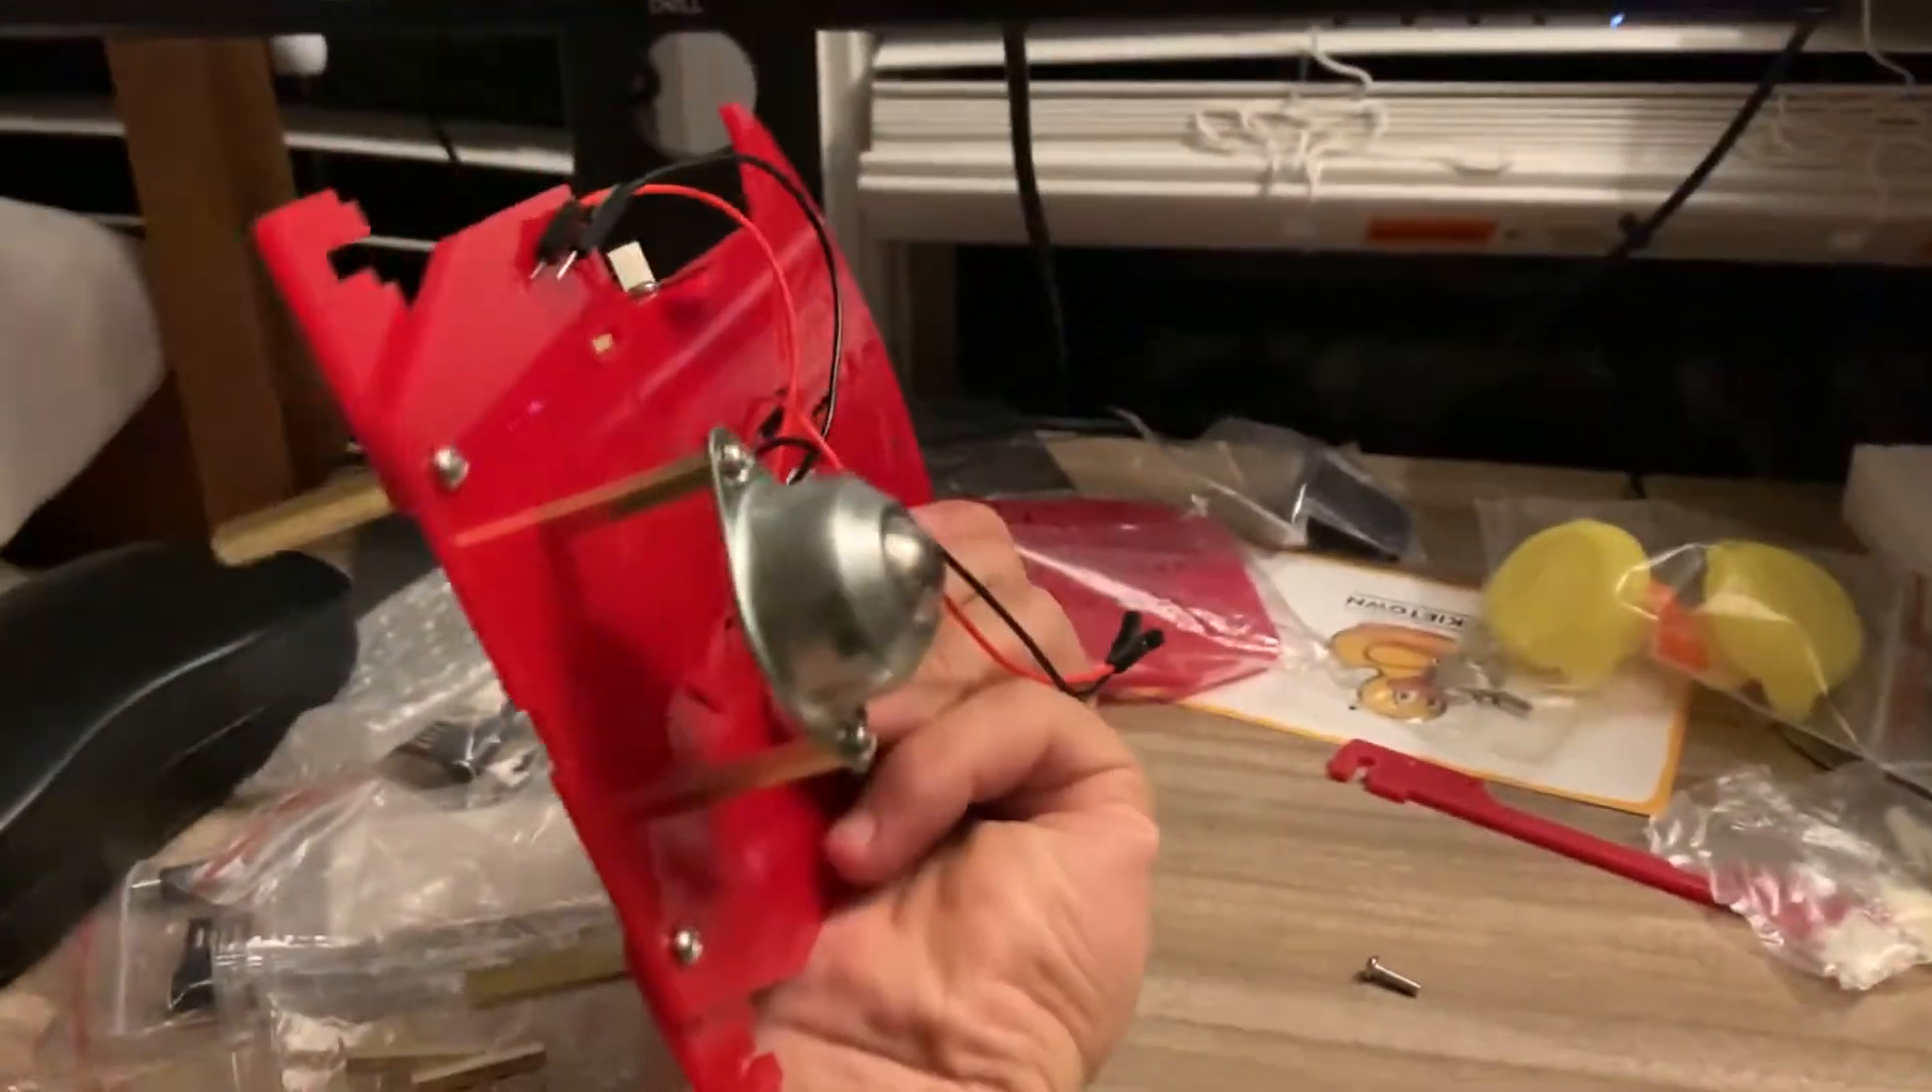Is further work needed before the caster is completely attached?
No.